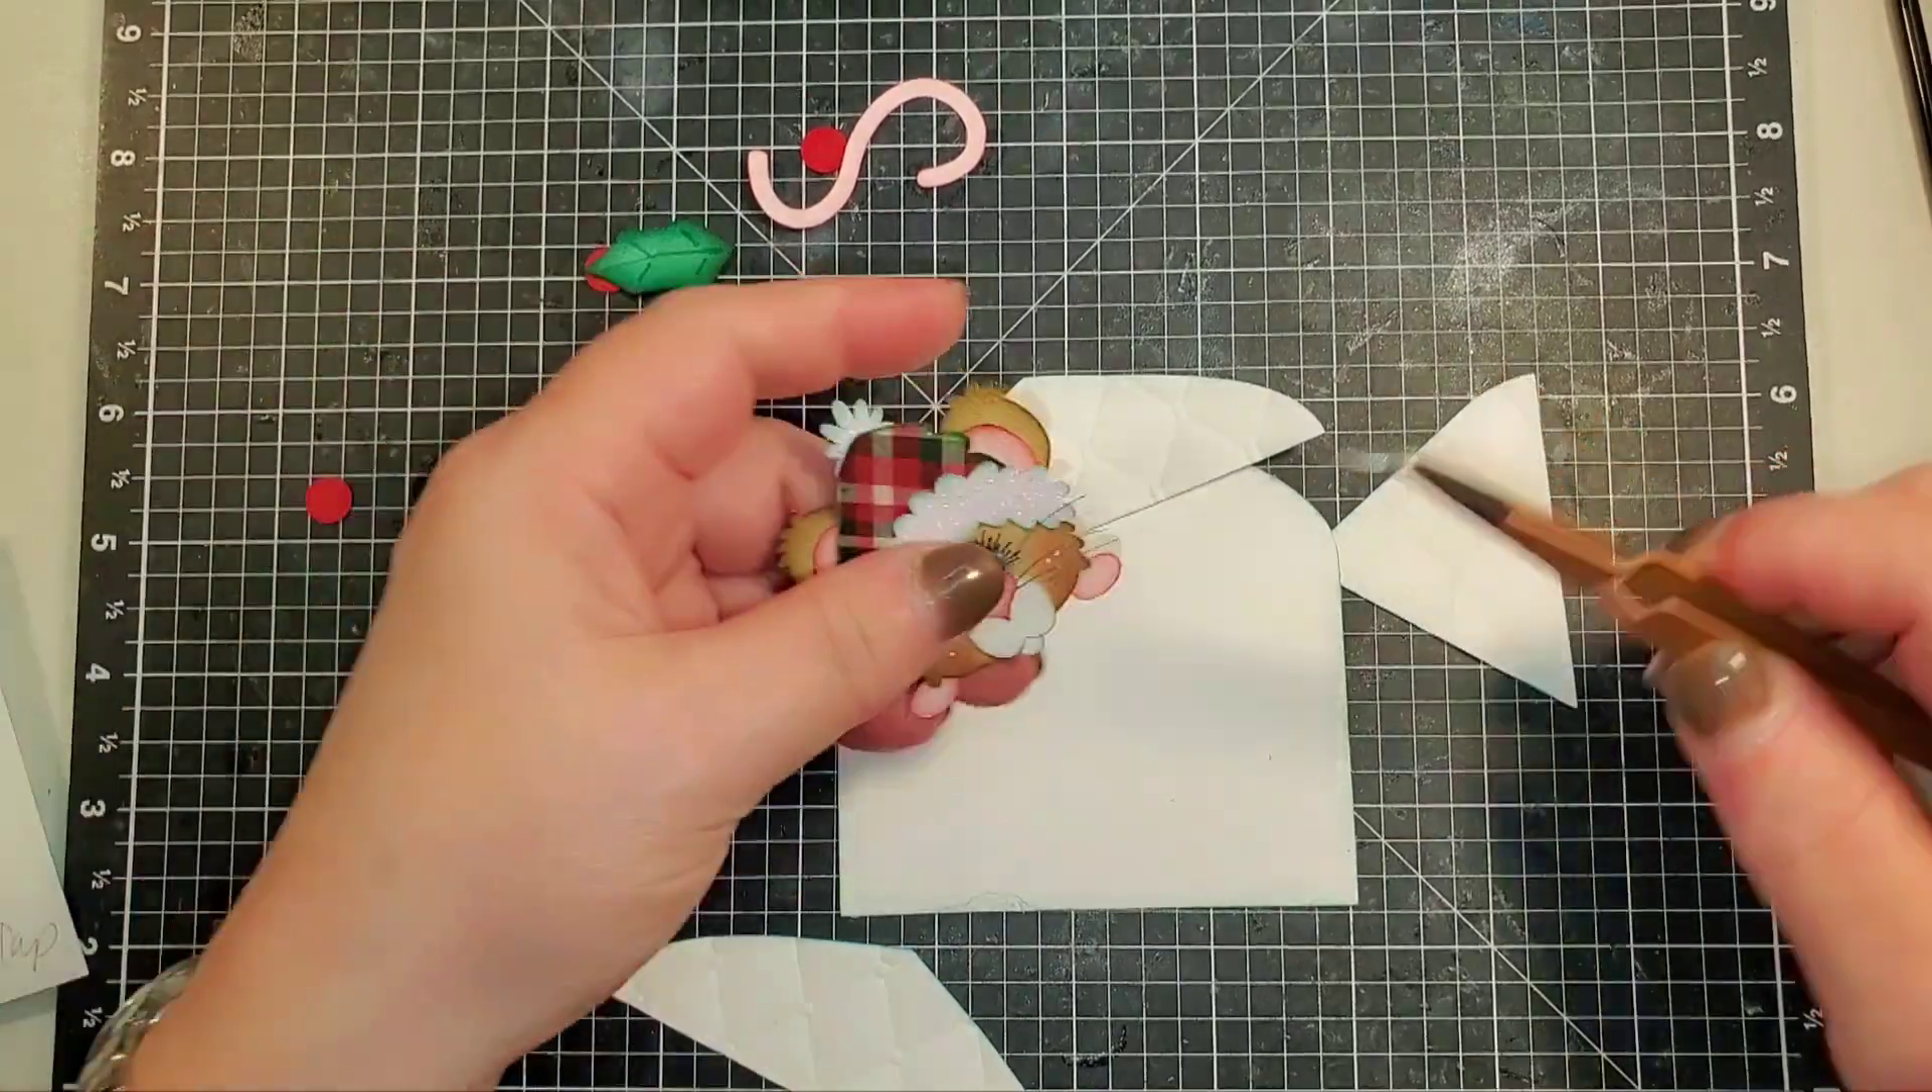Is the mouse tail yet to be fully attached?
Yes.